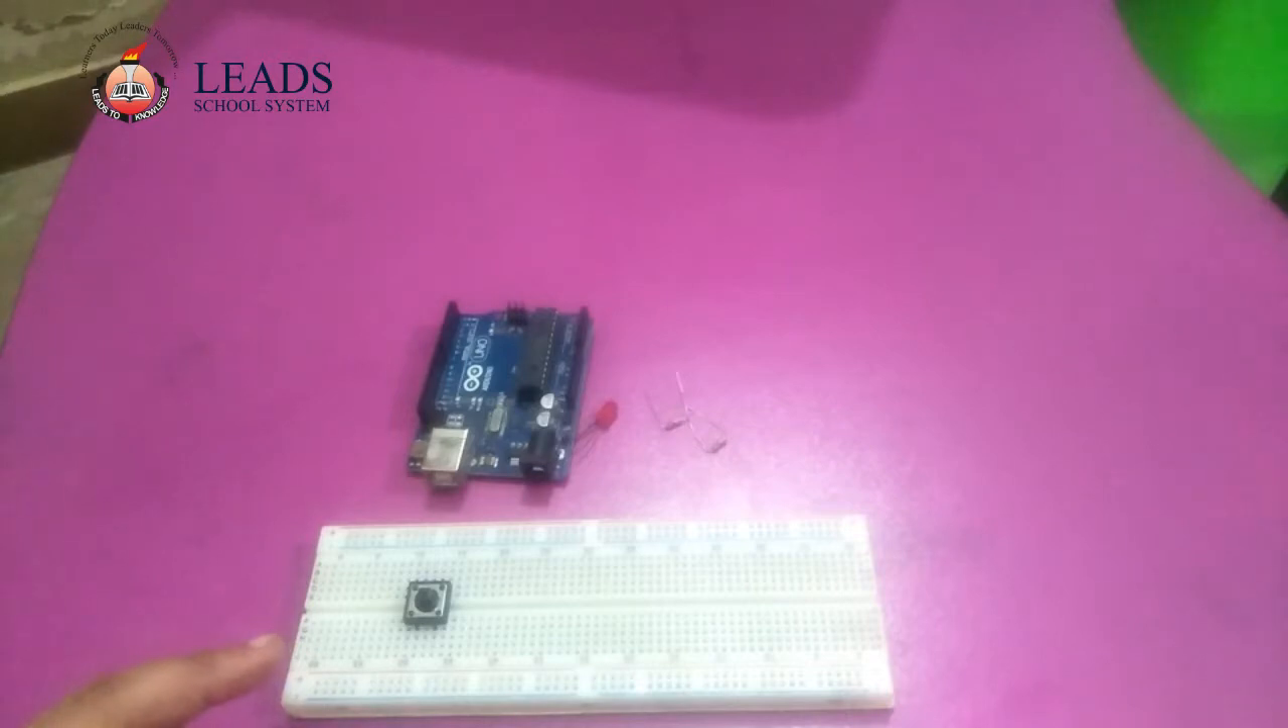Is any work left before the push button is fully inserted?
No.